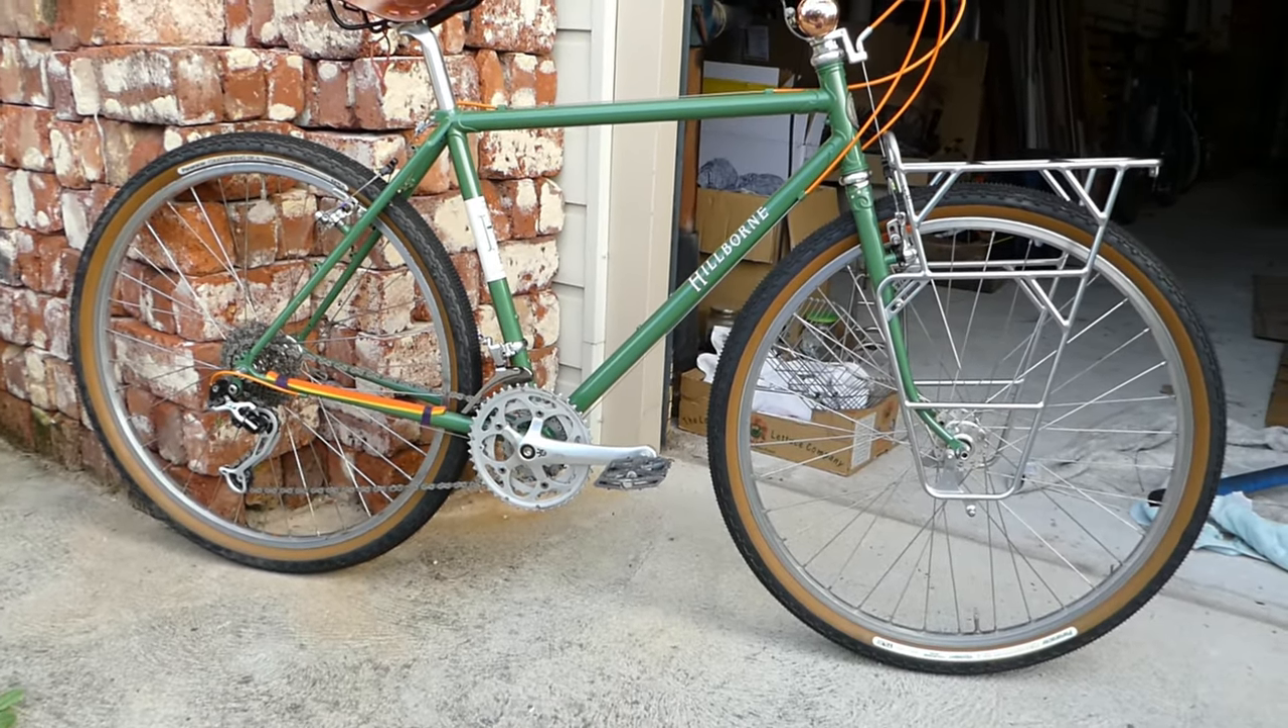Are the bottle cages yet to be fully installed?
Yes.